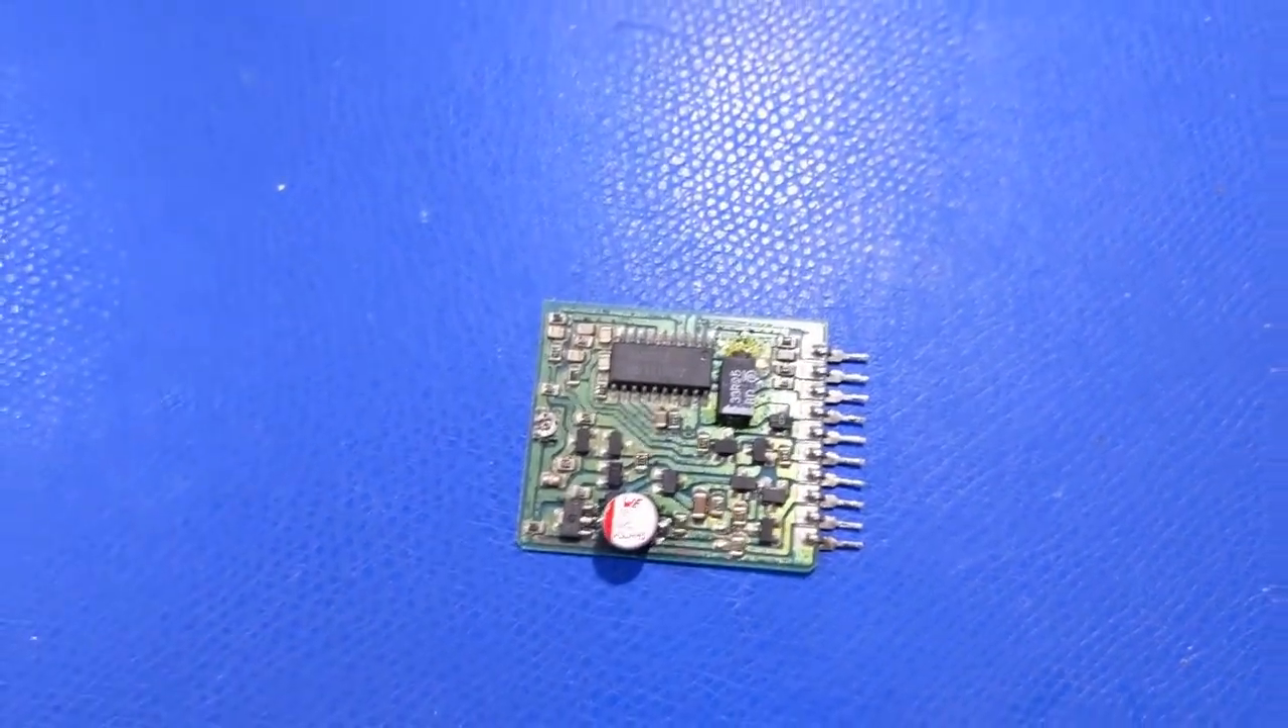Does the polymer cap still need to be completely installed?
No.